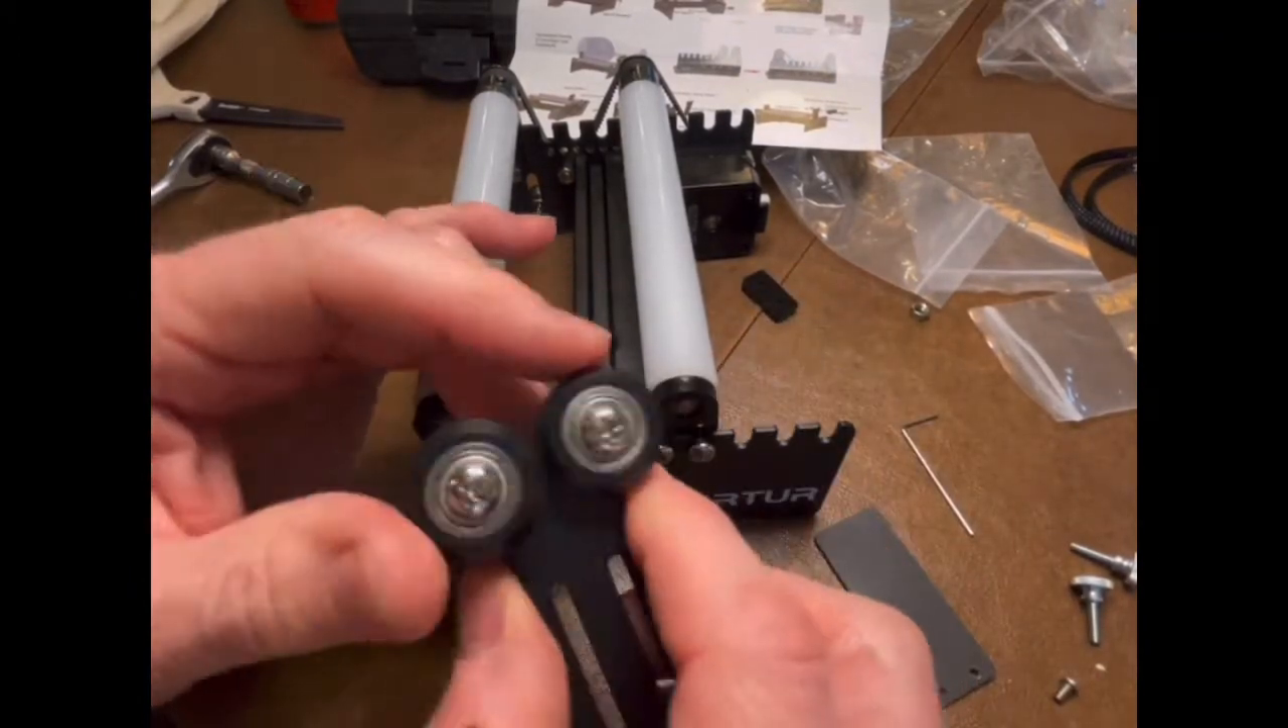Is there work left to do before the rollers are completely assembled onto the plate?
No.